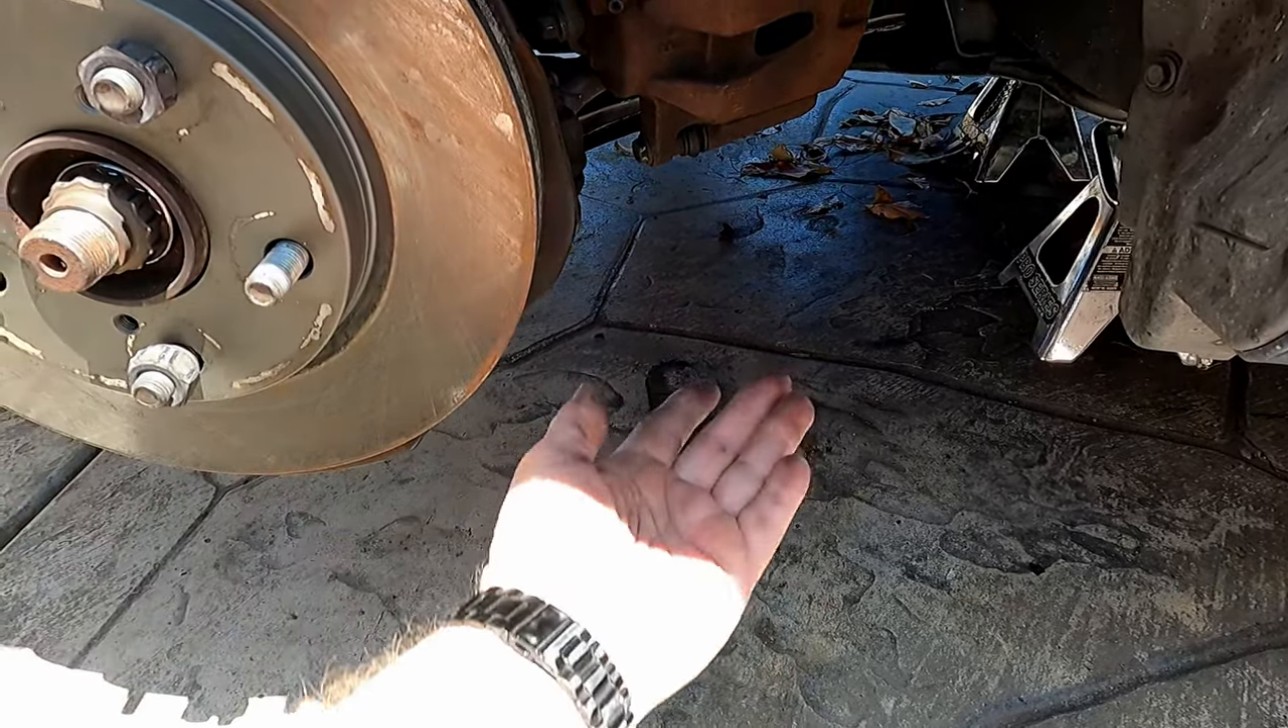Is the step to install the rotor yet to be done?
No.